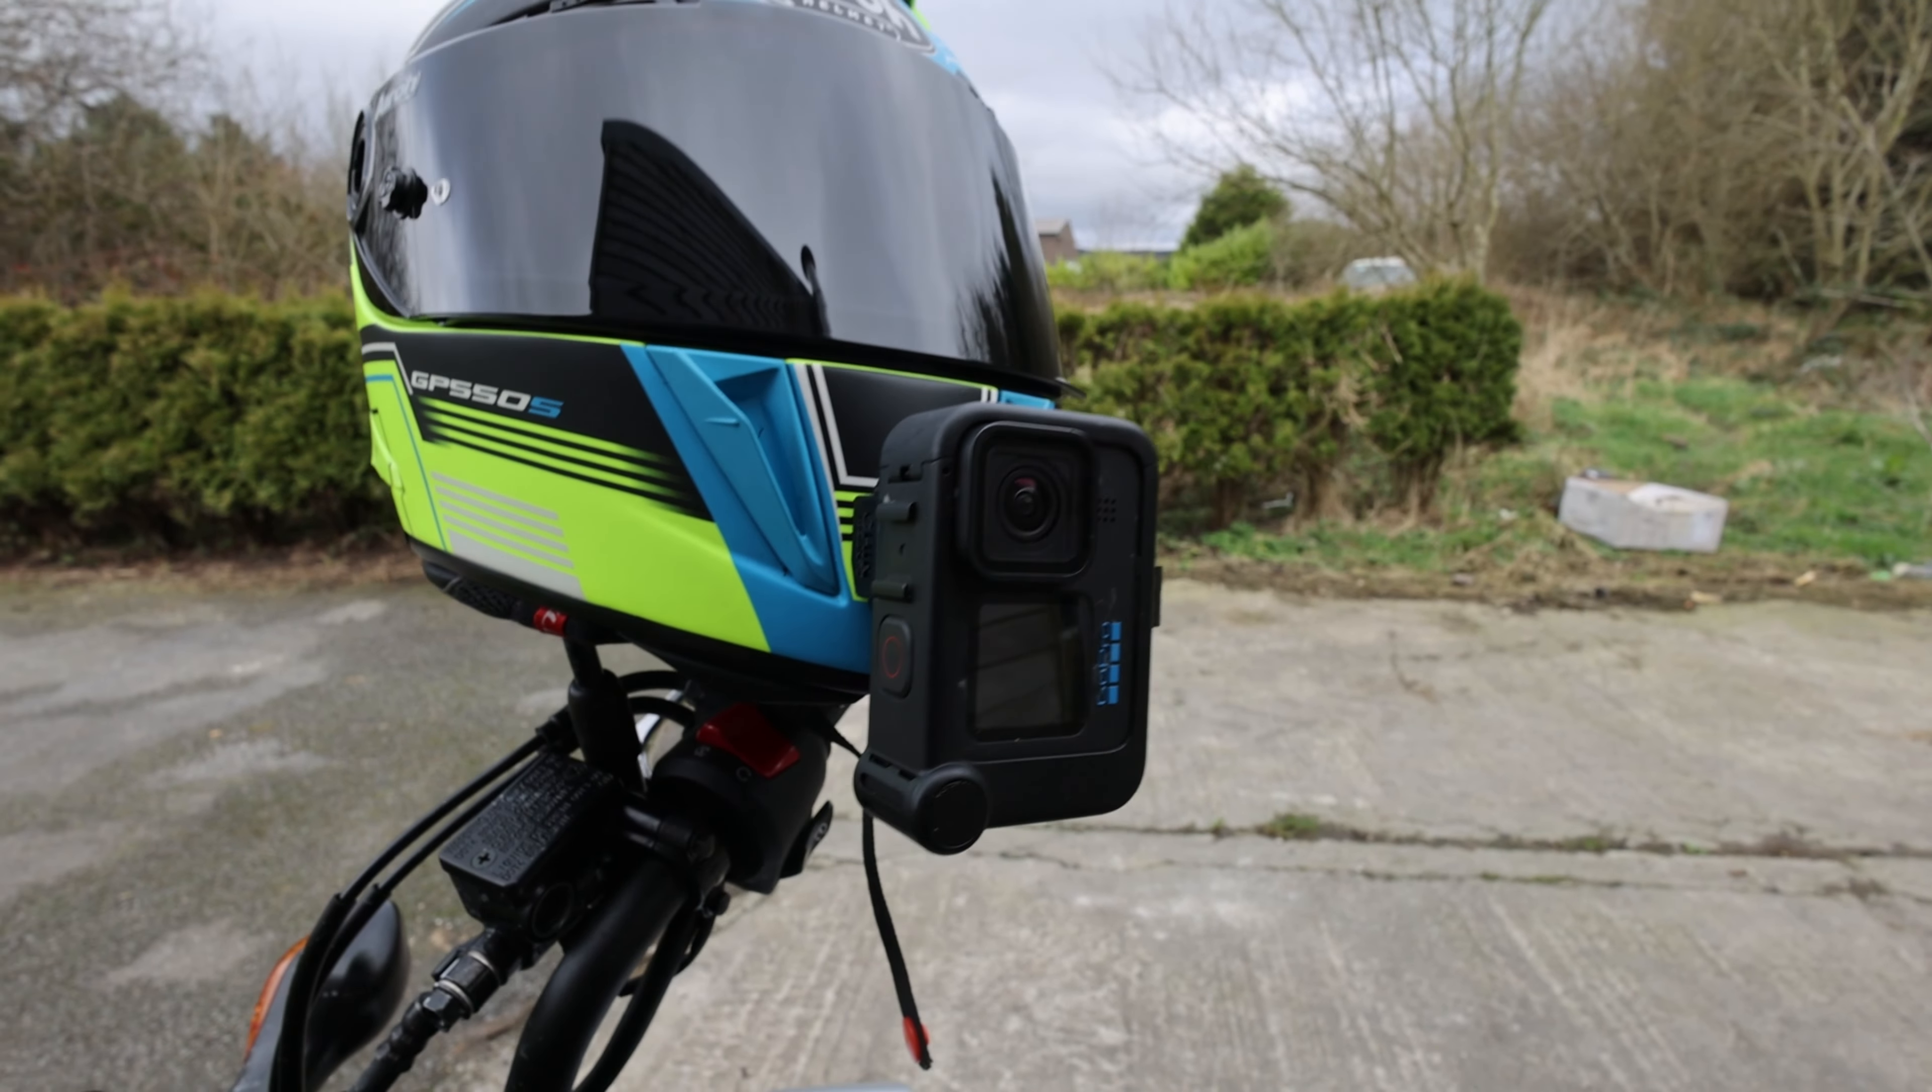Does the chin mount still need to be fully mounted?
No.